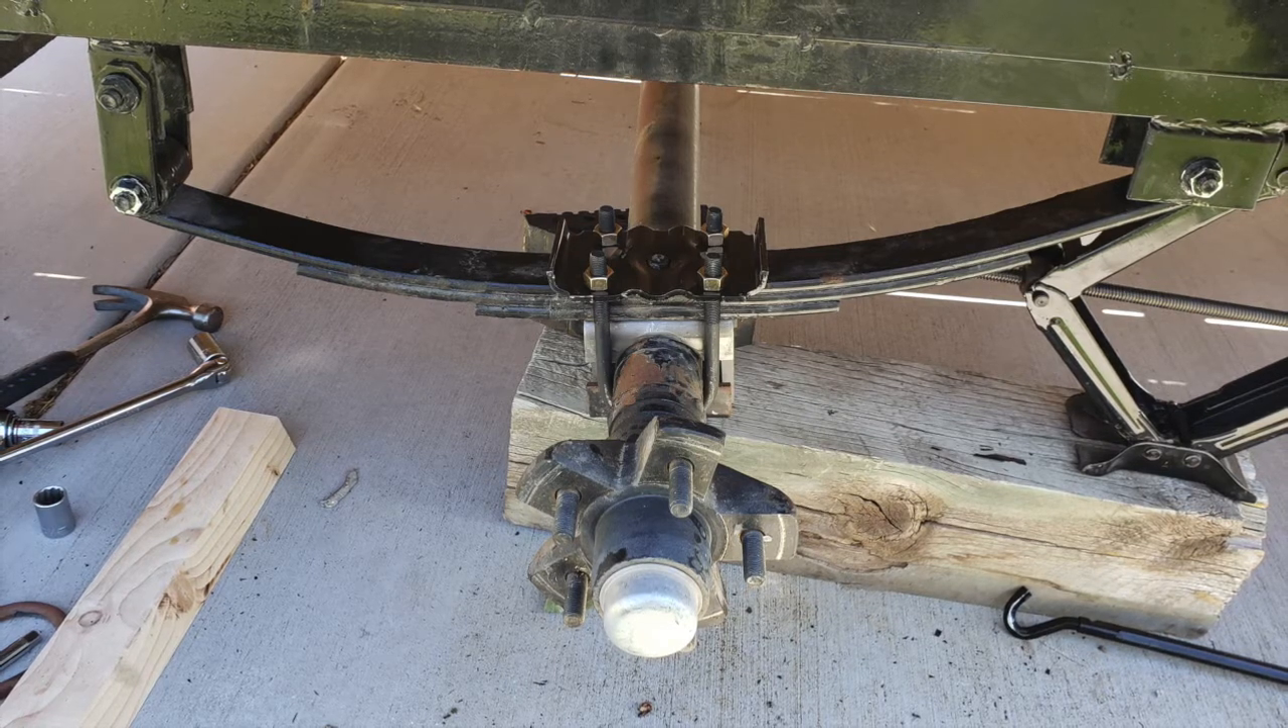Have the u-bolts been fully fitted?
Yes.